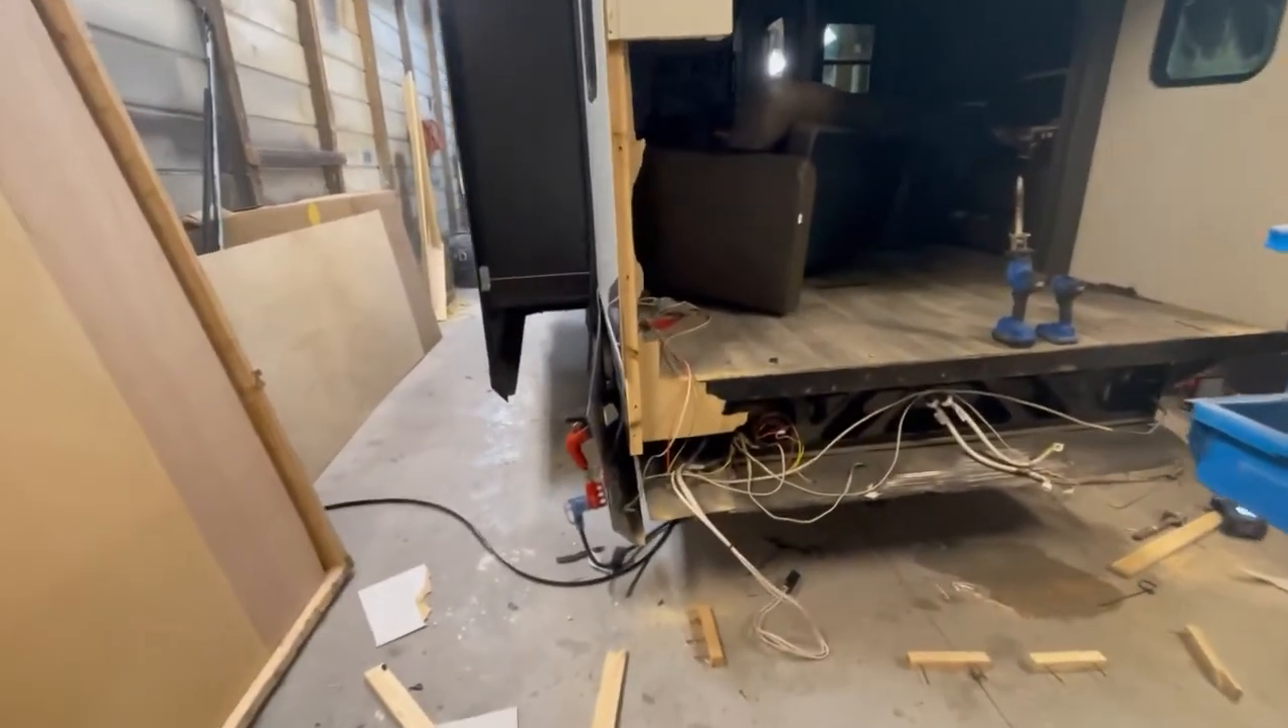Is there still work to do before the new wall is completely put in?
Yes.